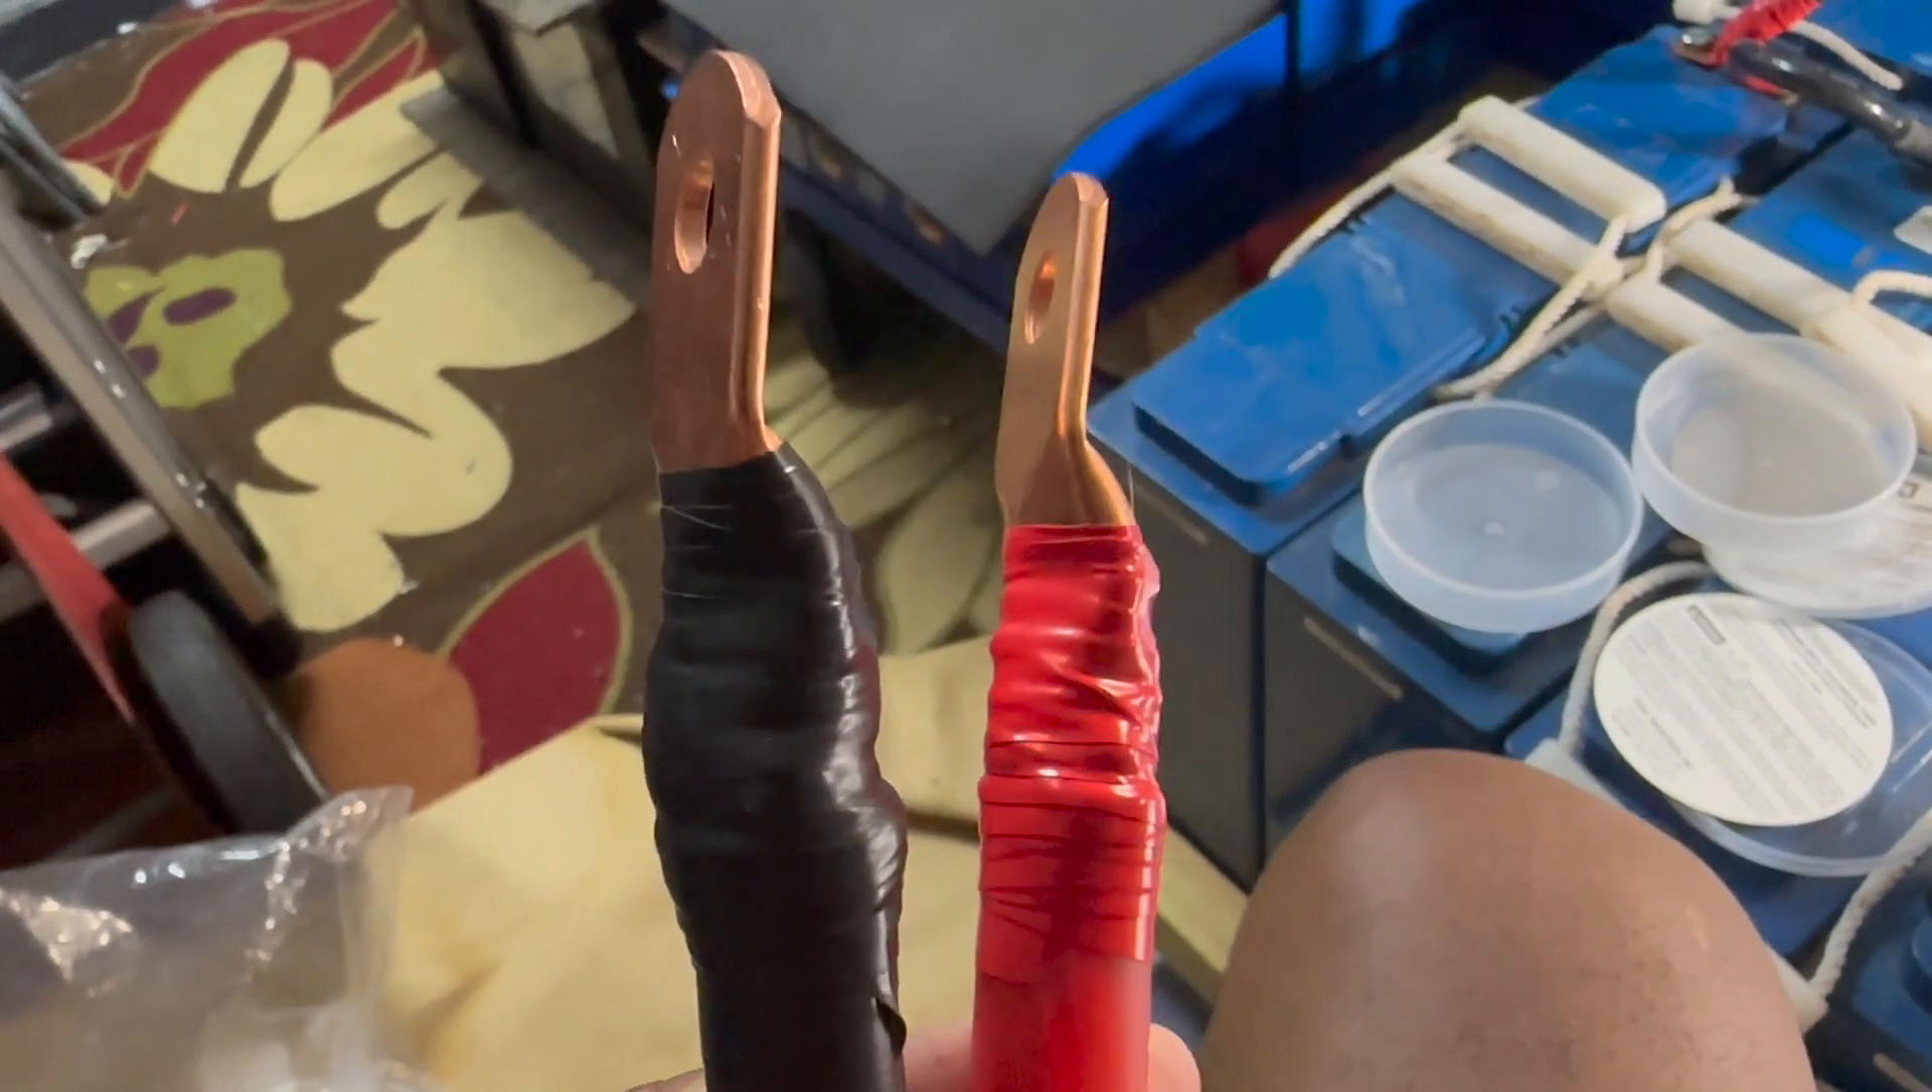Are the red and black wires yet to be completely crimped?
No.